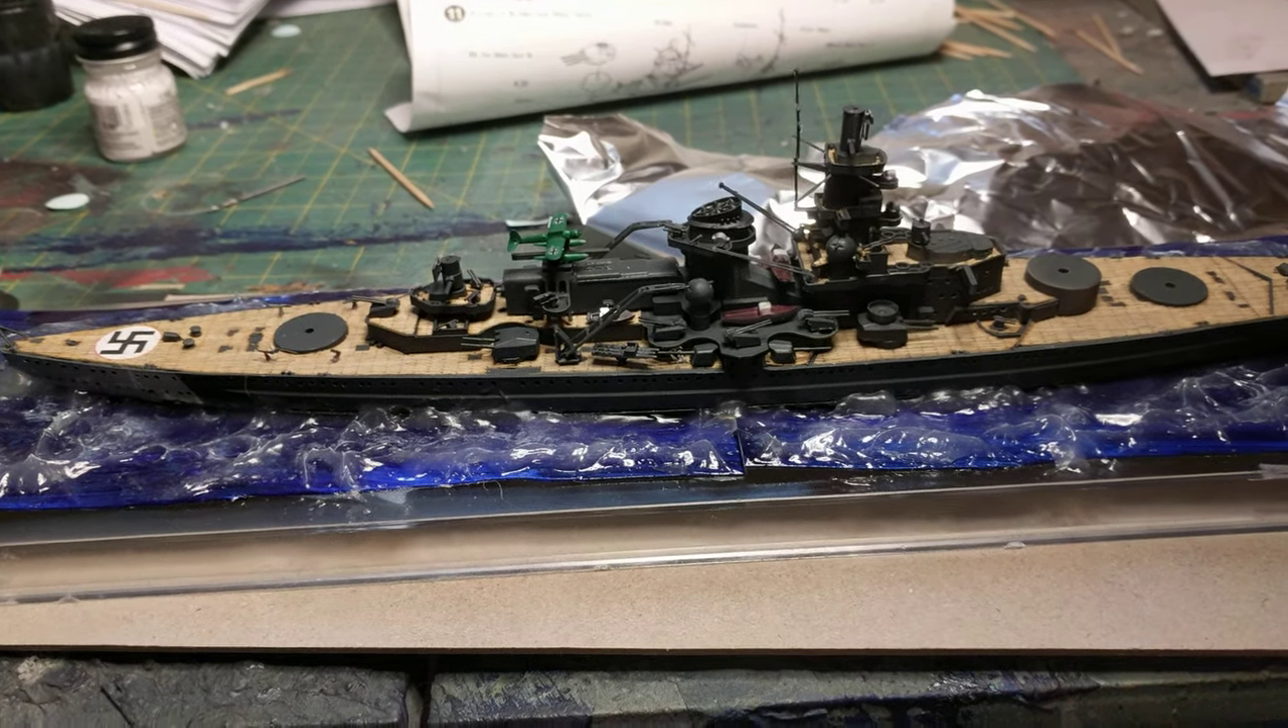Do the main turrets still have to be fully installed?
Yes.